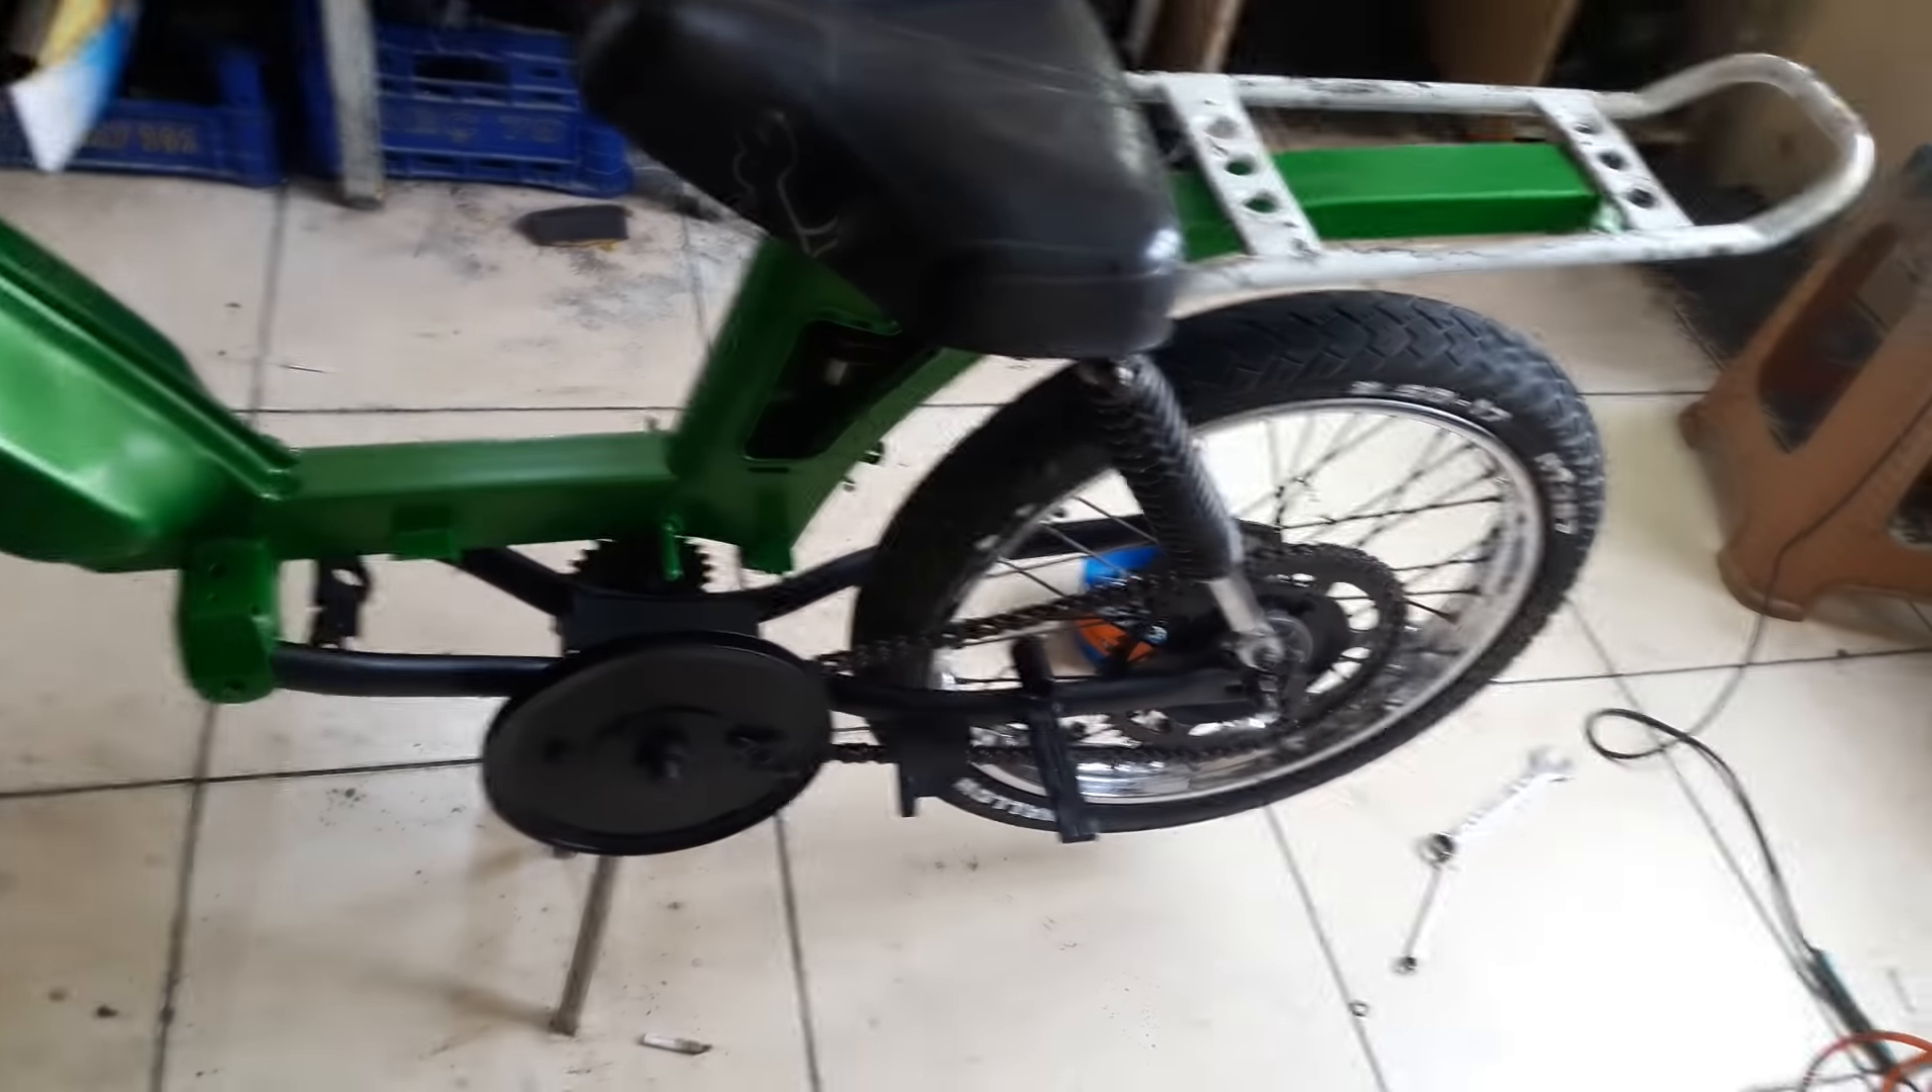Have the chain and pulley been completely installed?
Yes.